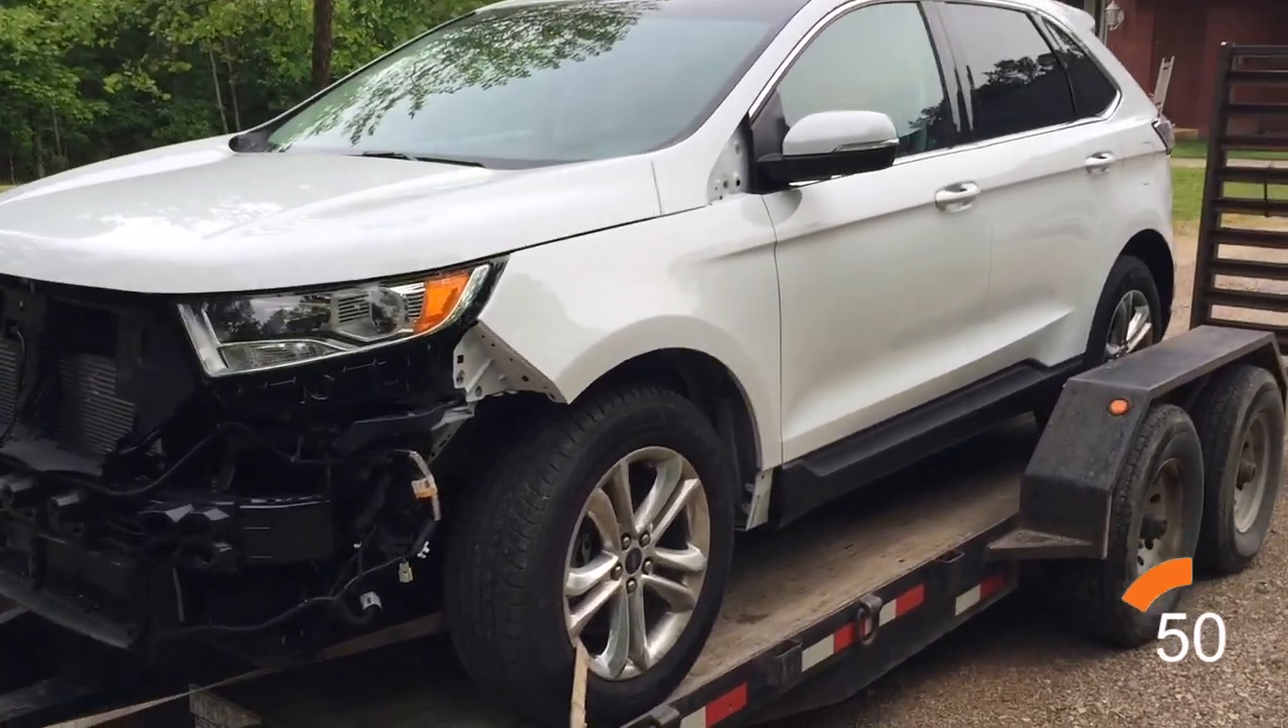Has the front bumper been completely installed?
No.